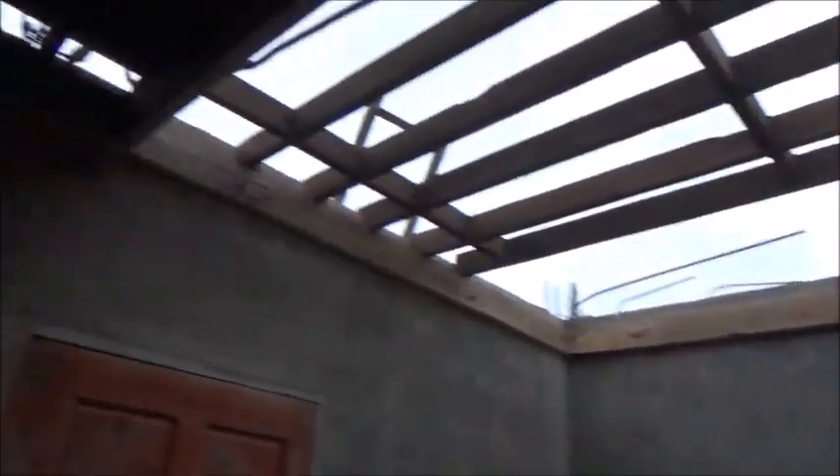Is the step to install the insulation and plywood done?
No.